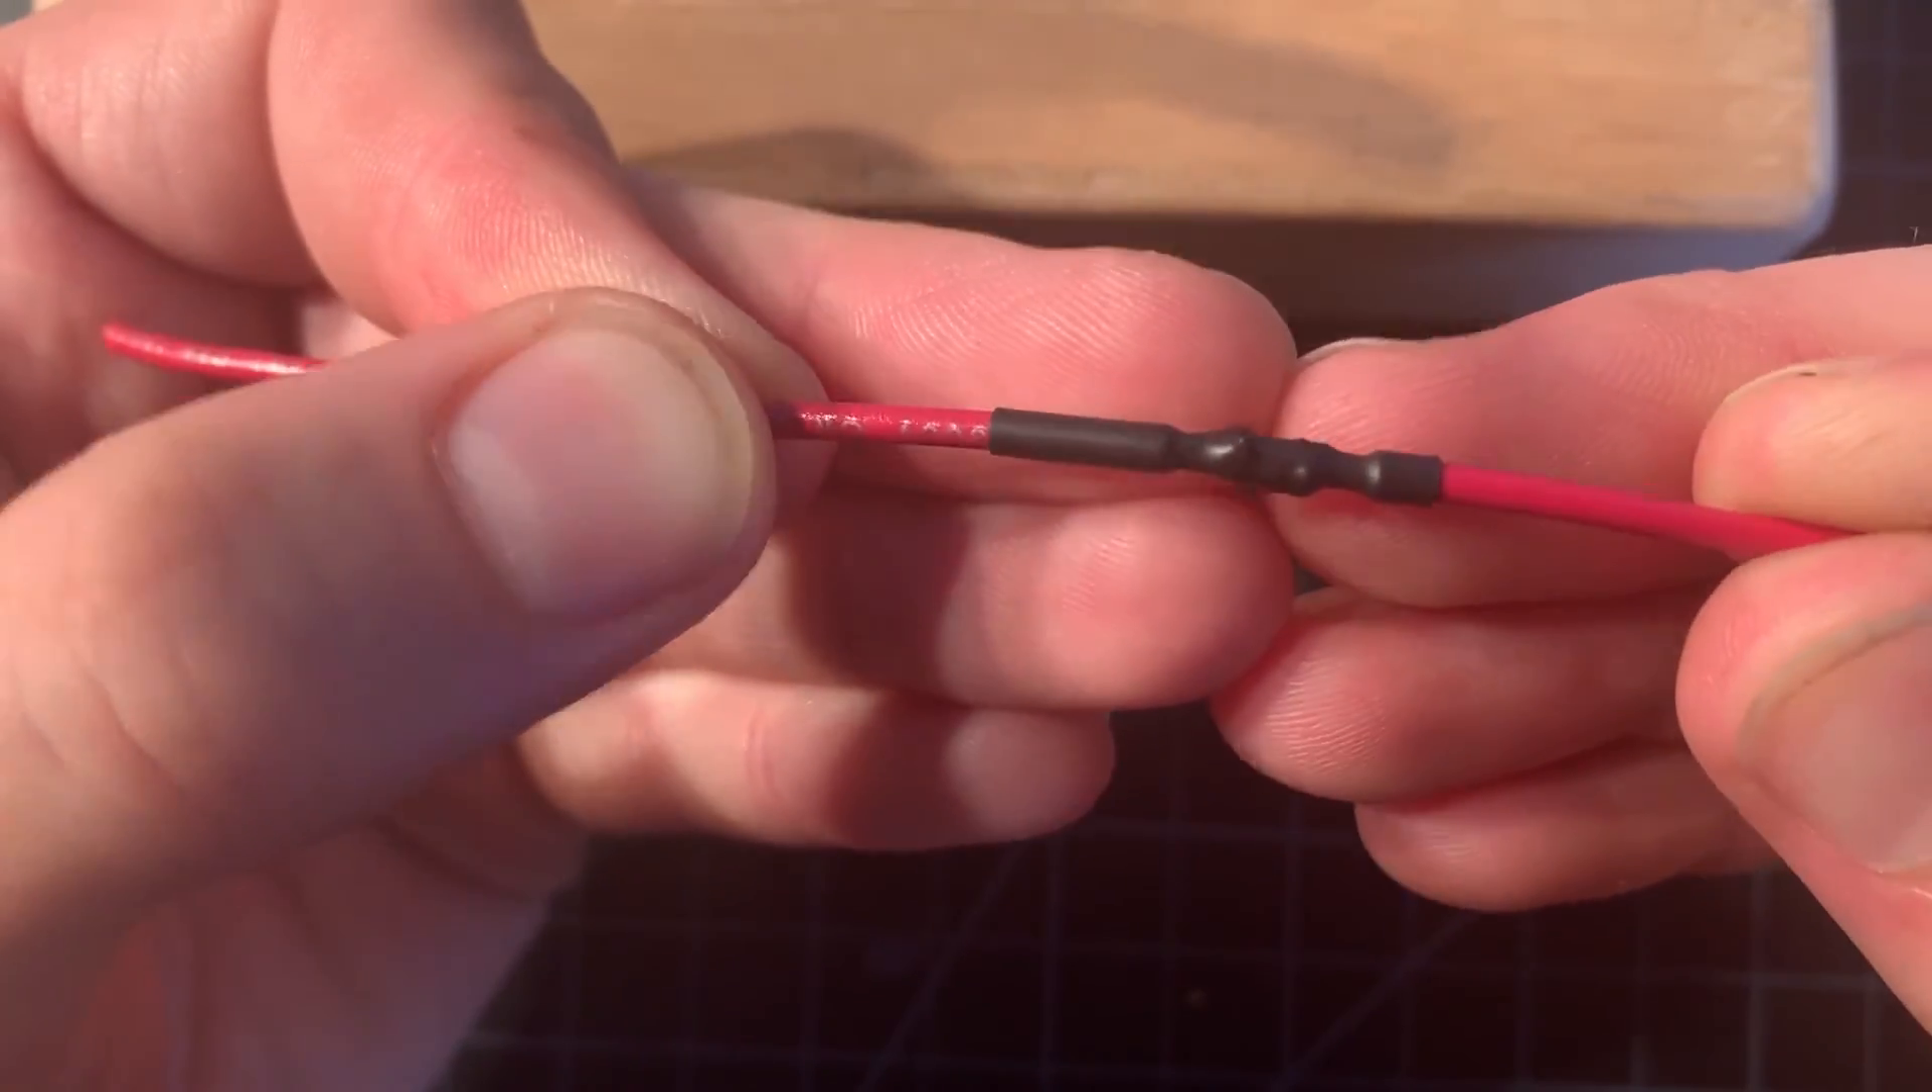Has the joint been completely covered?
Yes.